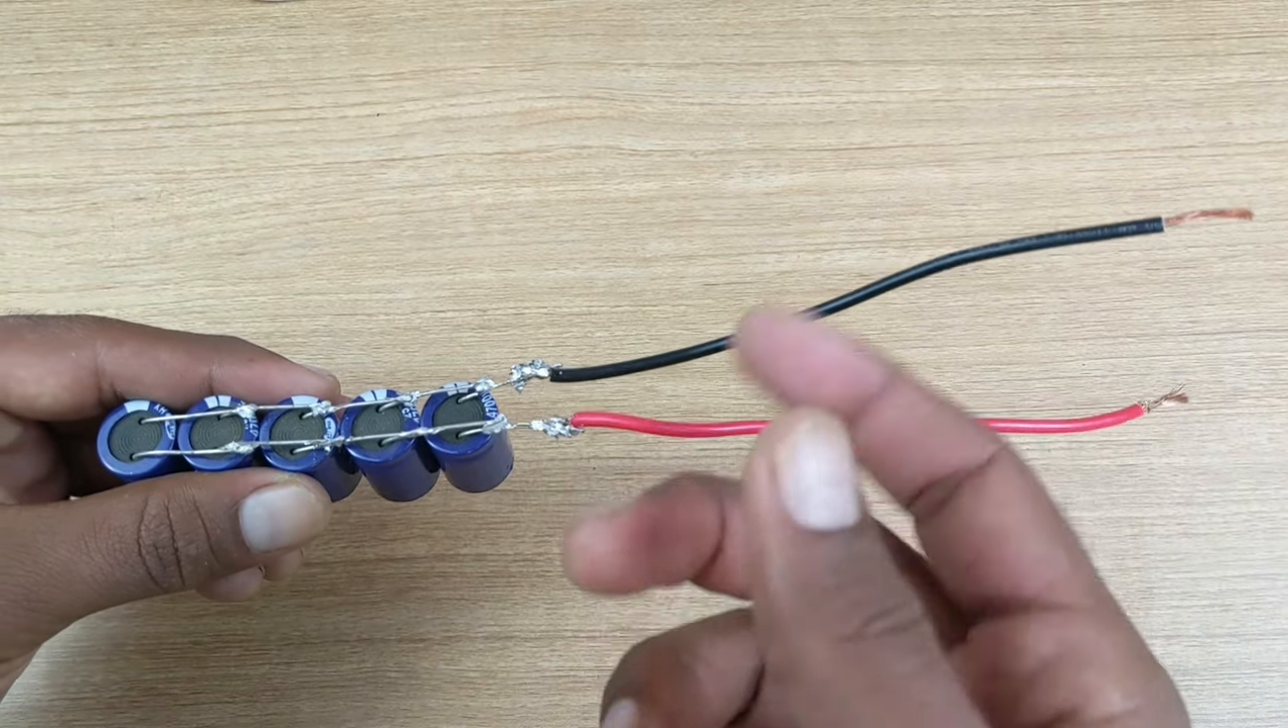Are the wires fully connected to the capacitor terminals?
Yes.